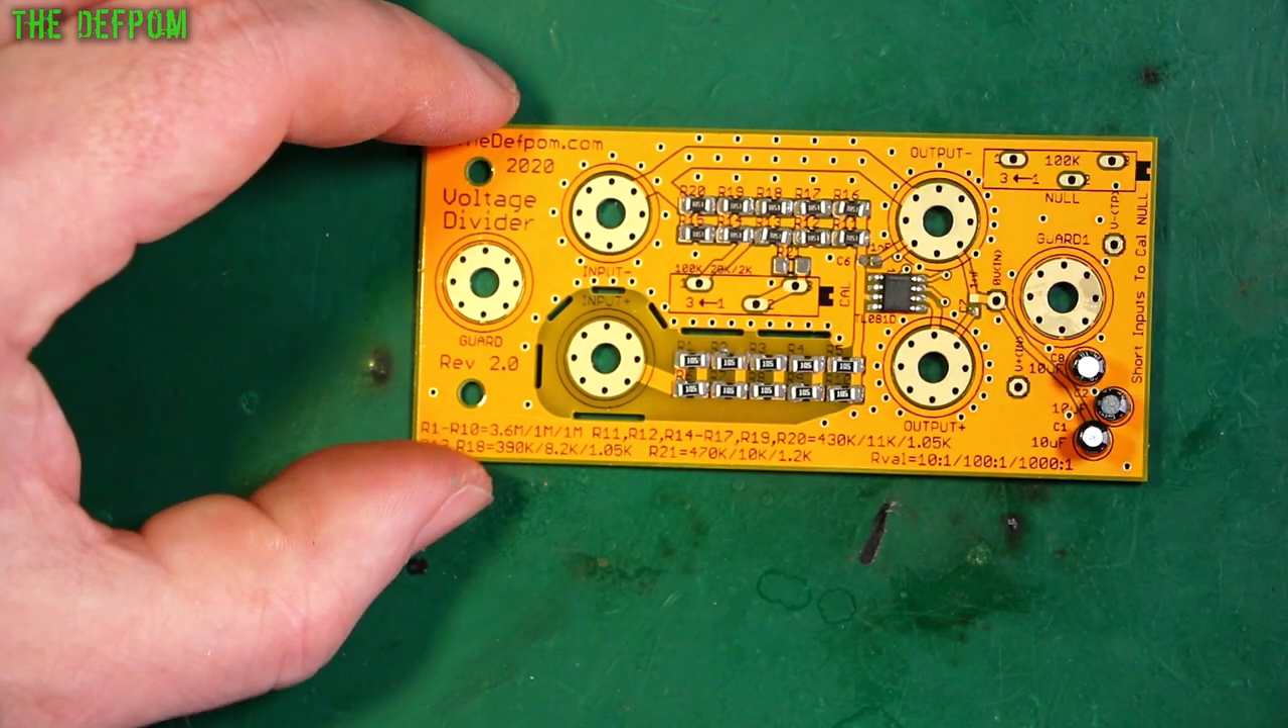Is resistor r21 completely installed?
No.